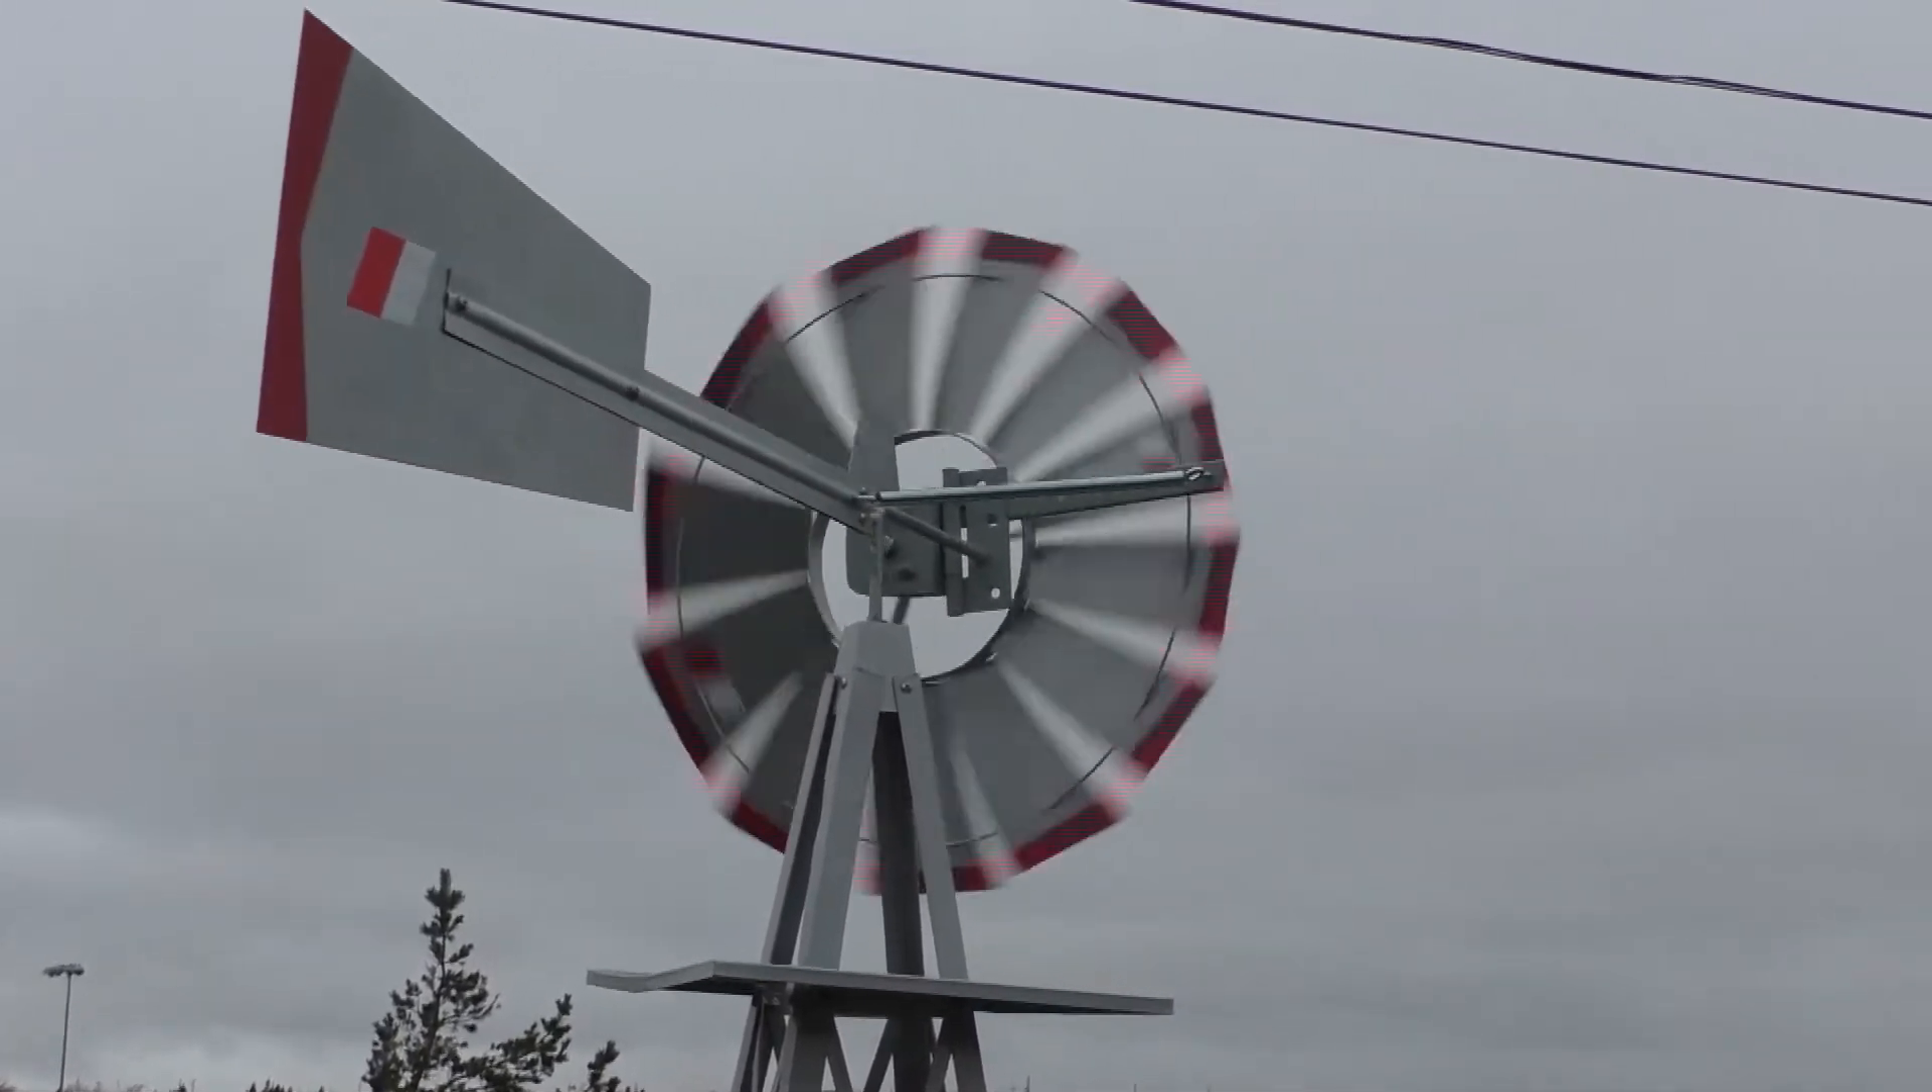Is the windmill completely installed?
Yes.